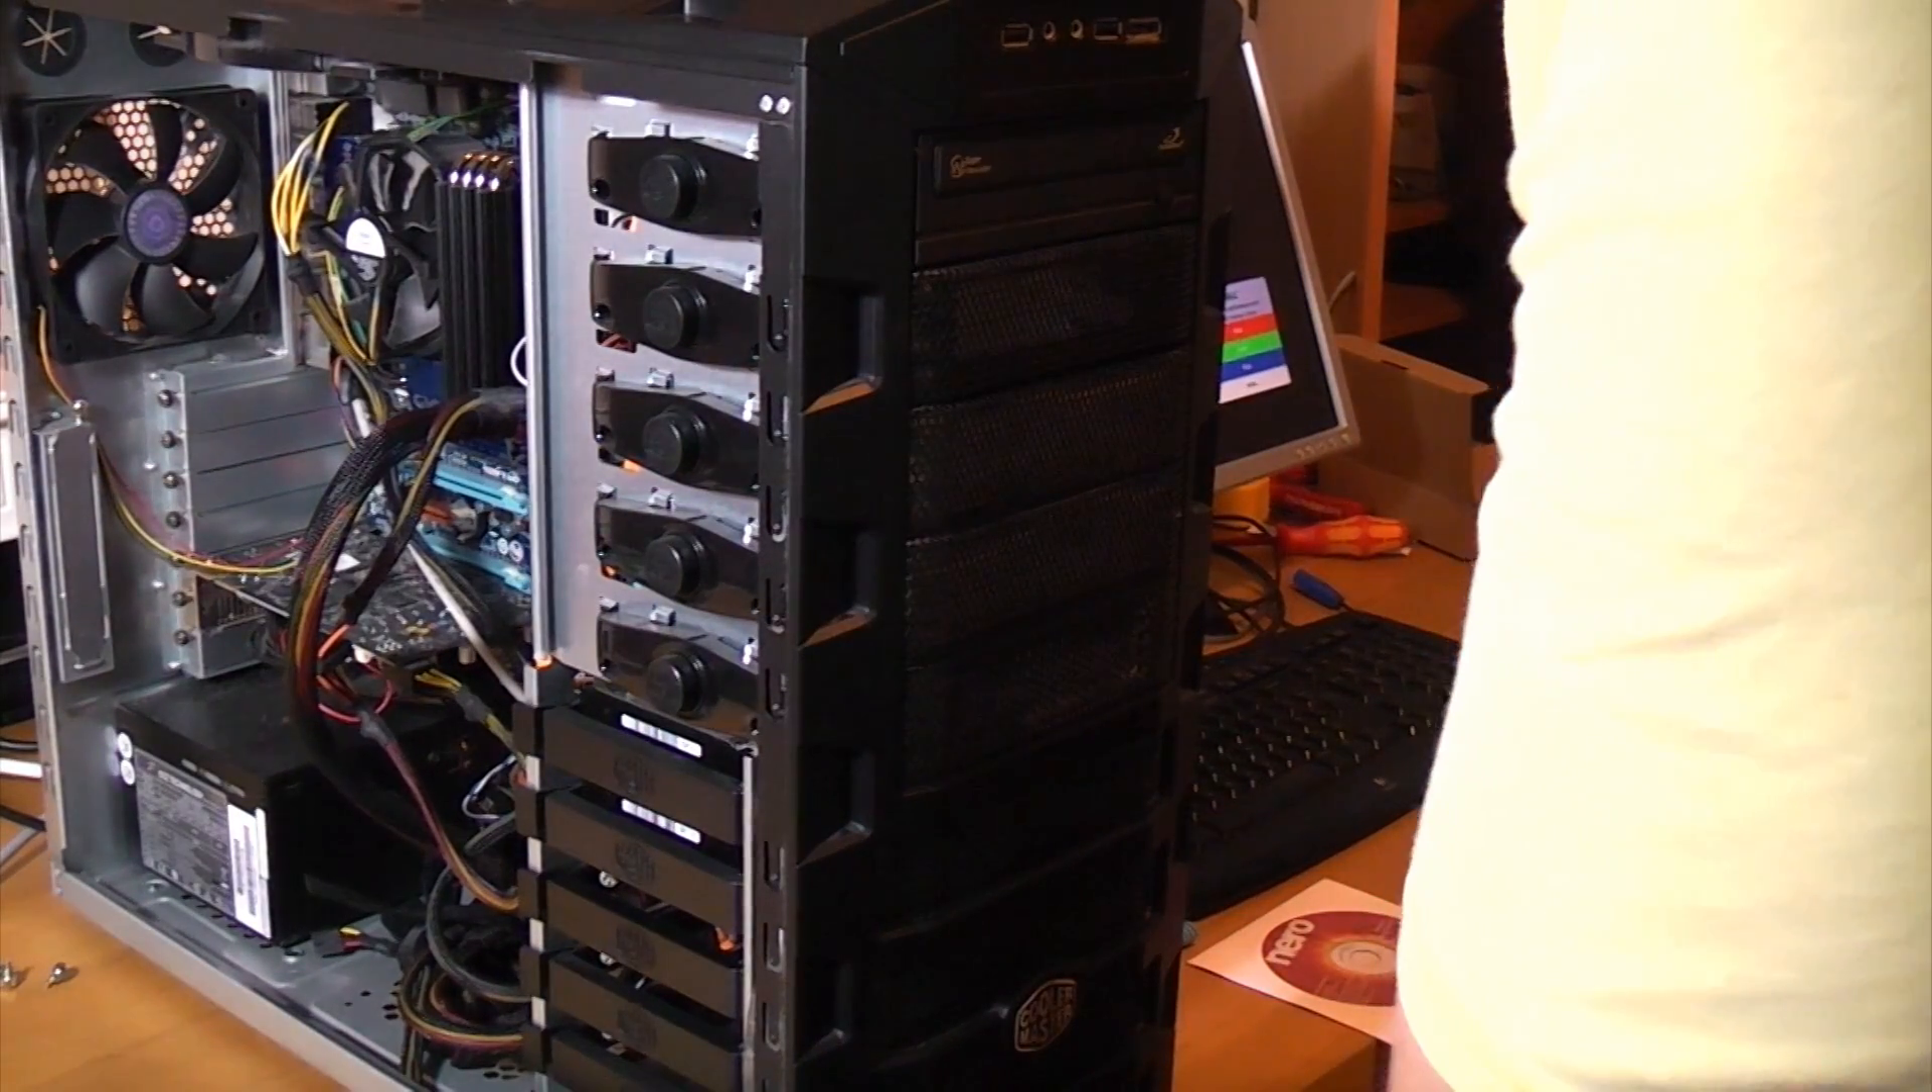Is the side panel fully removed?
Yes.